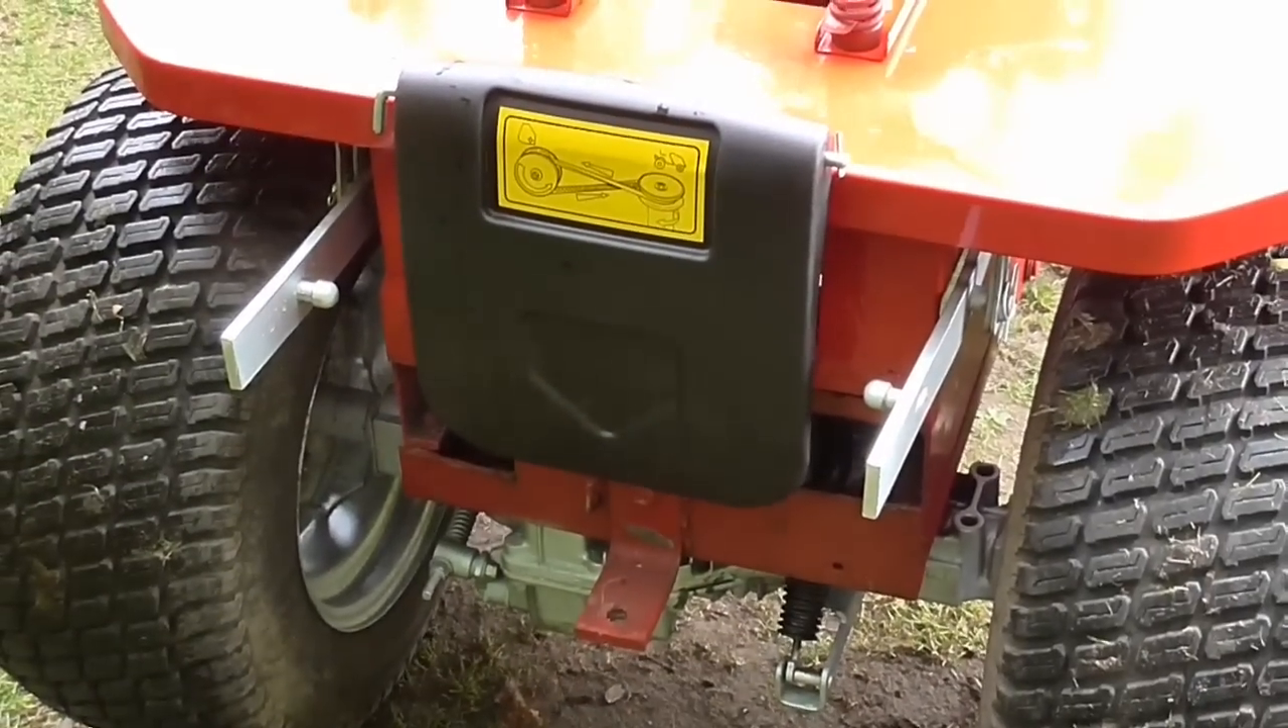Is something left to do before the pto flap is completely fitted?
No.